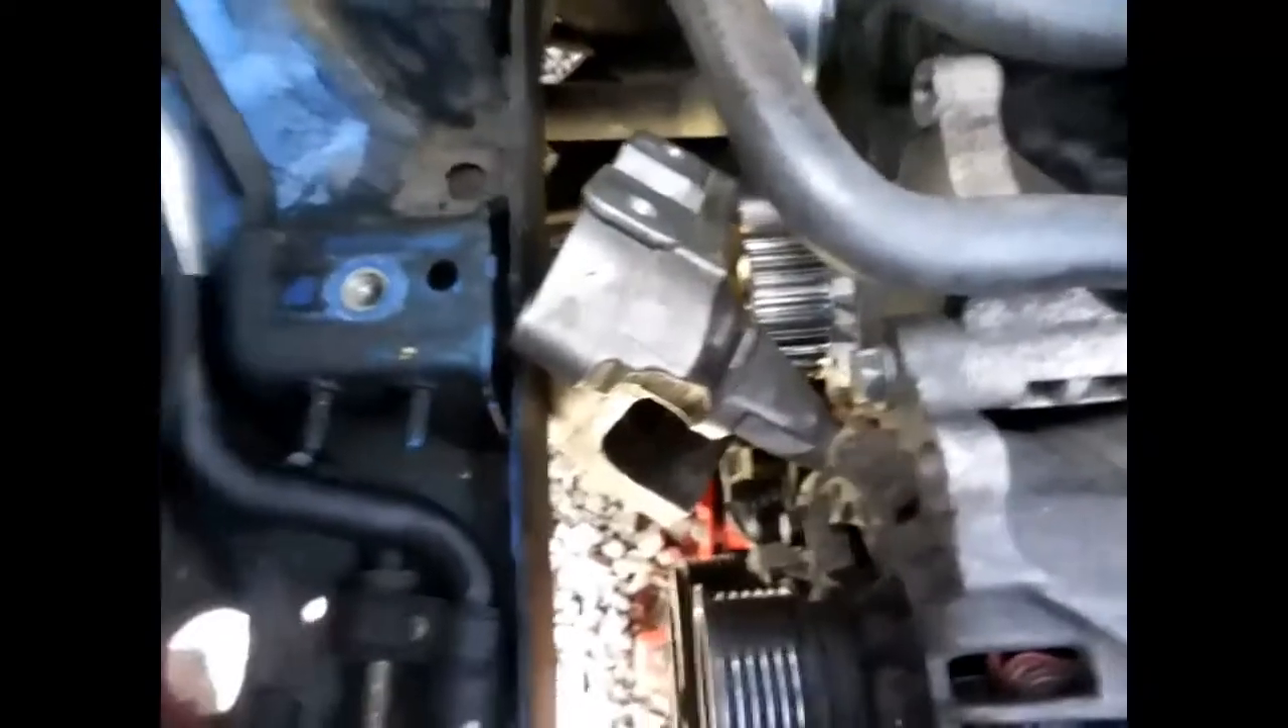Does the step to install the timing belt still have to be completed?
Yes.